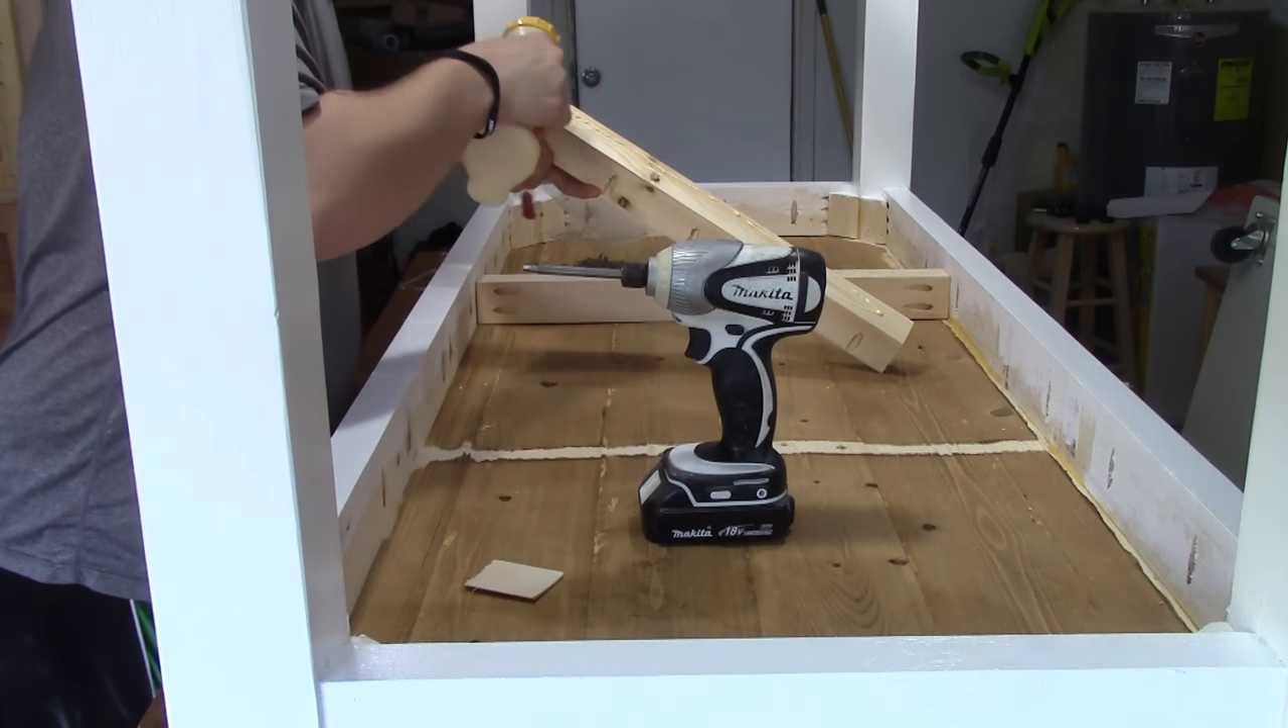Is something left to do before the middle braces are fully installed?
Yes.